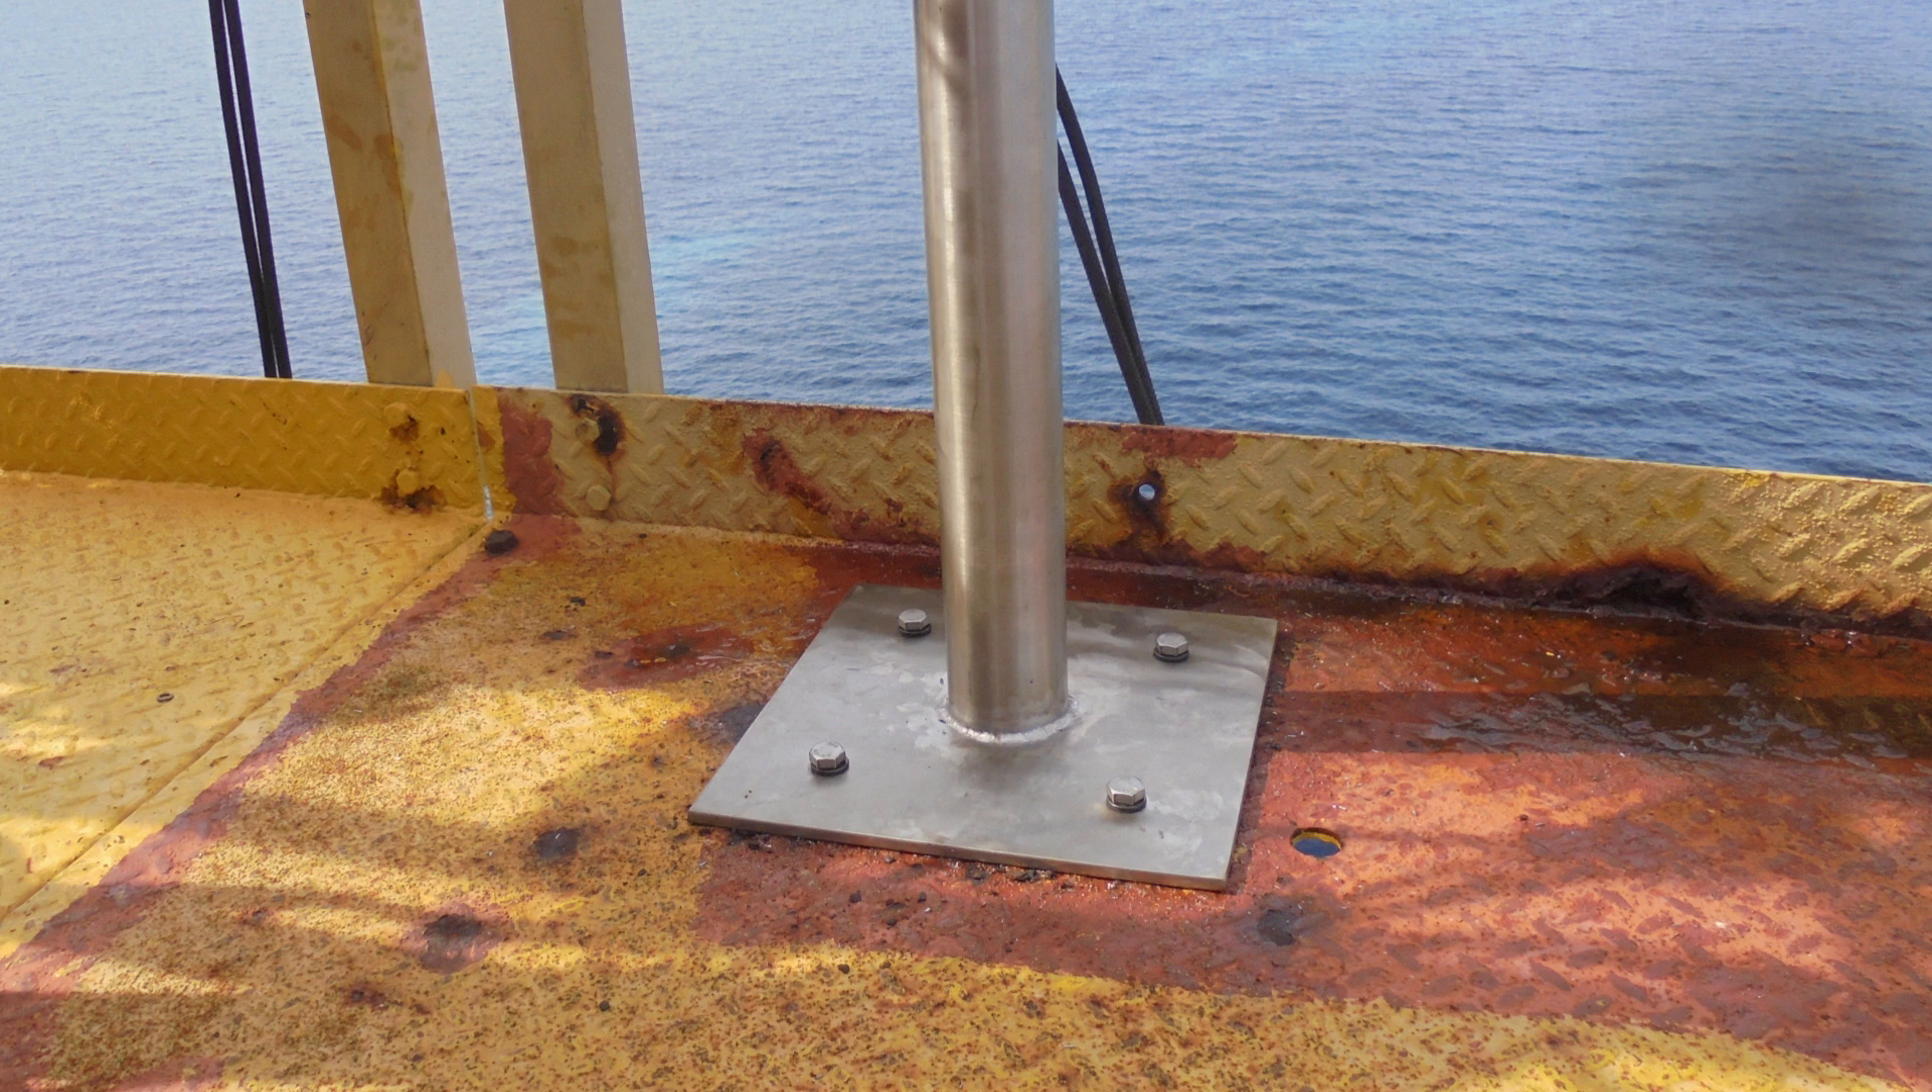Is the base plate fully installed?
Yes.